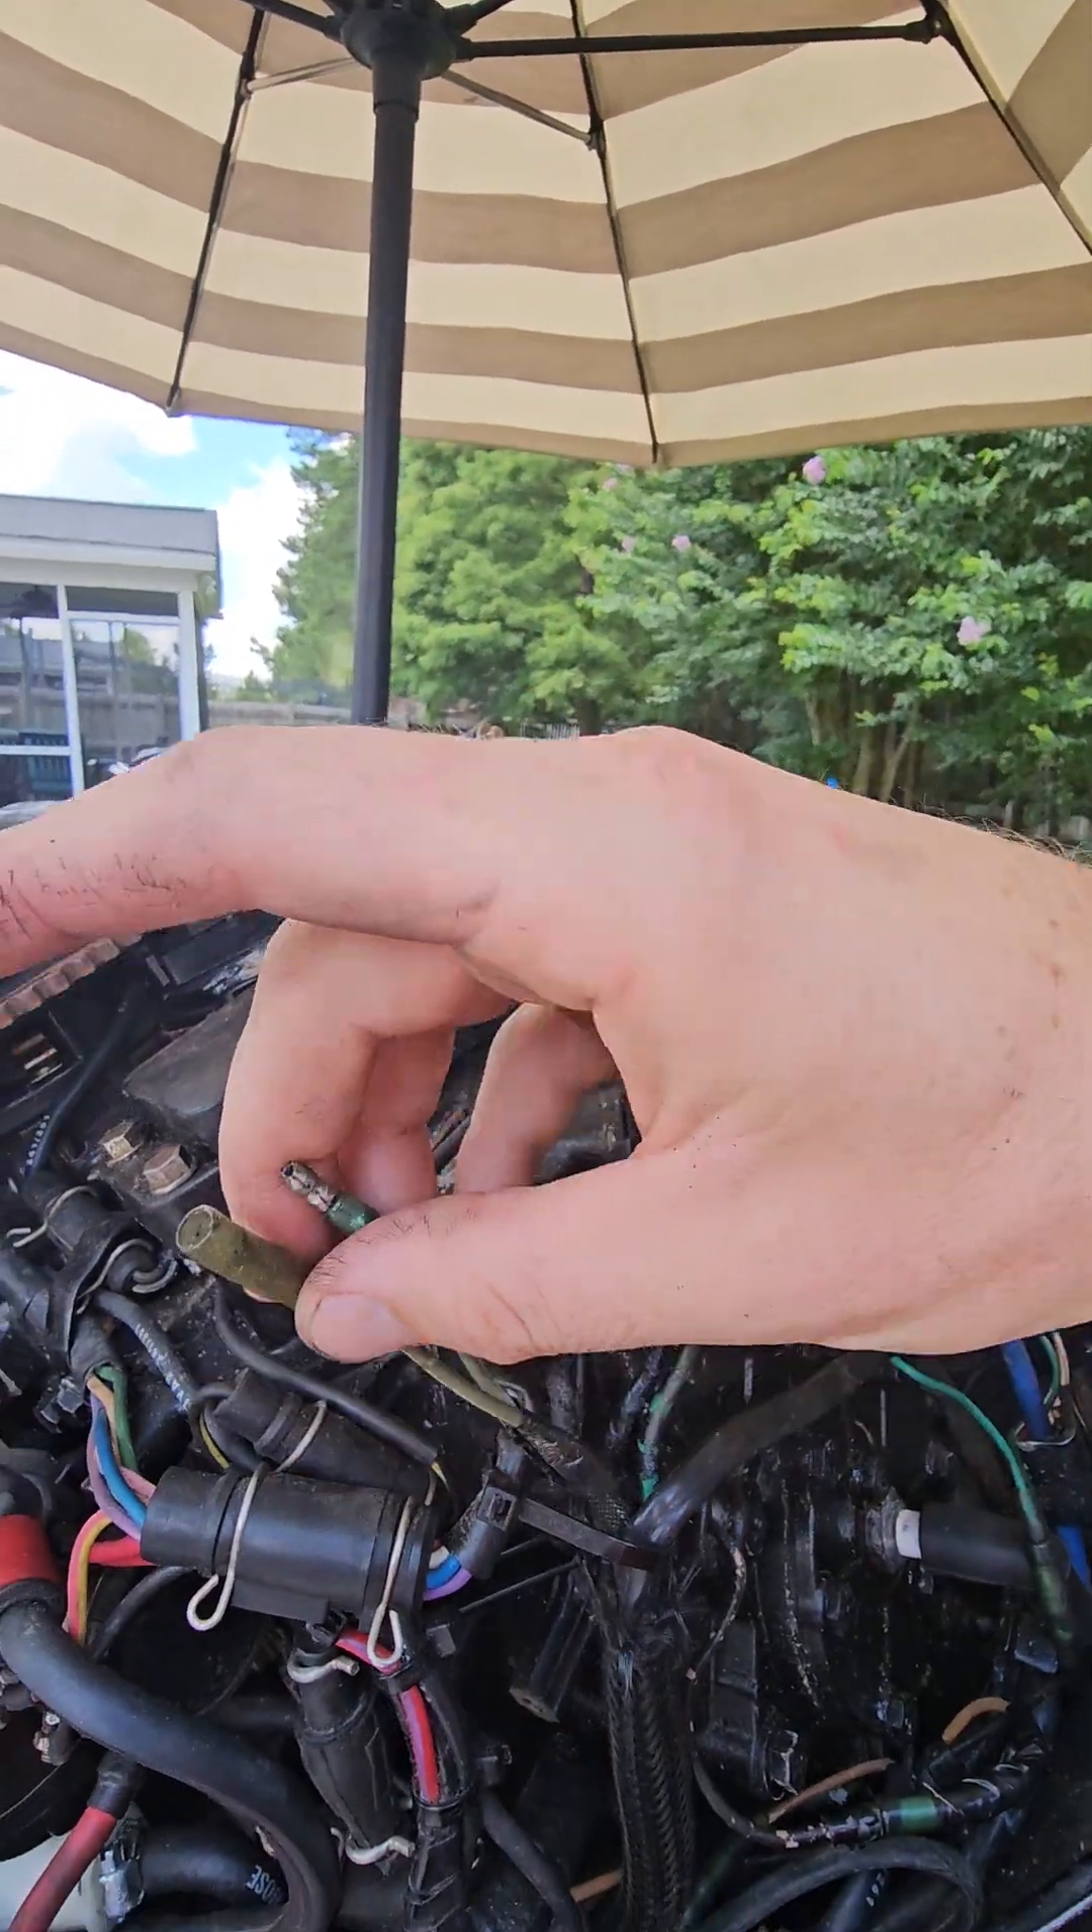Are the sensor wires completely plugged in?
No.